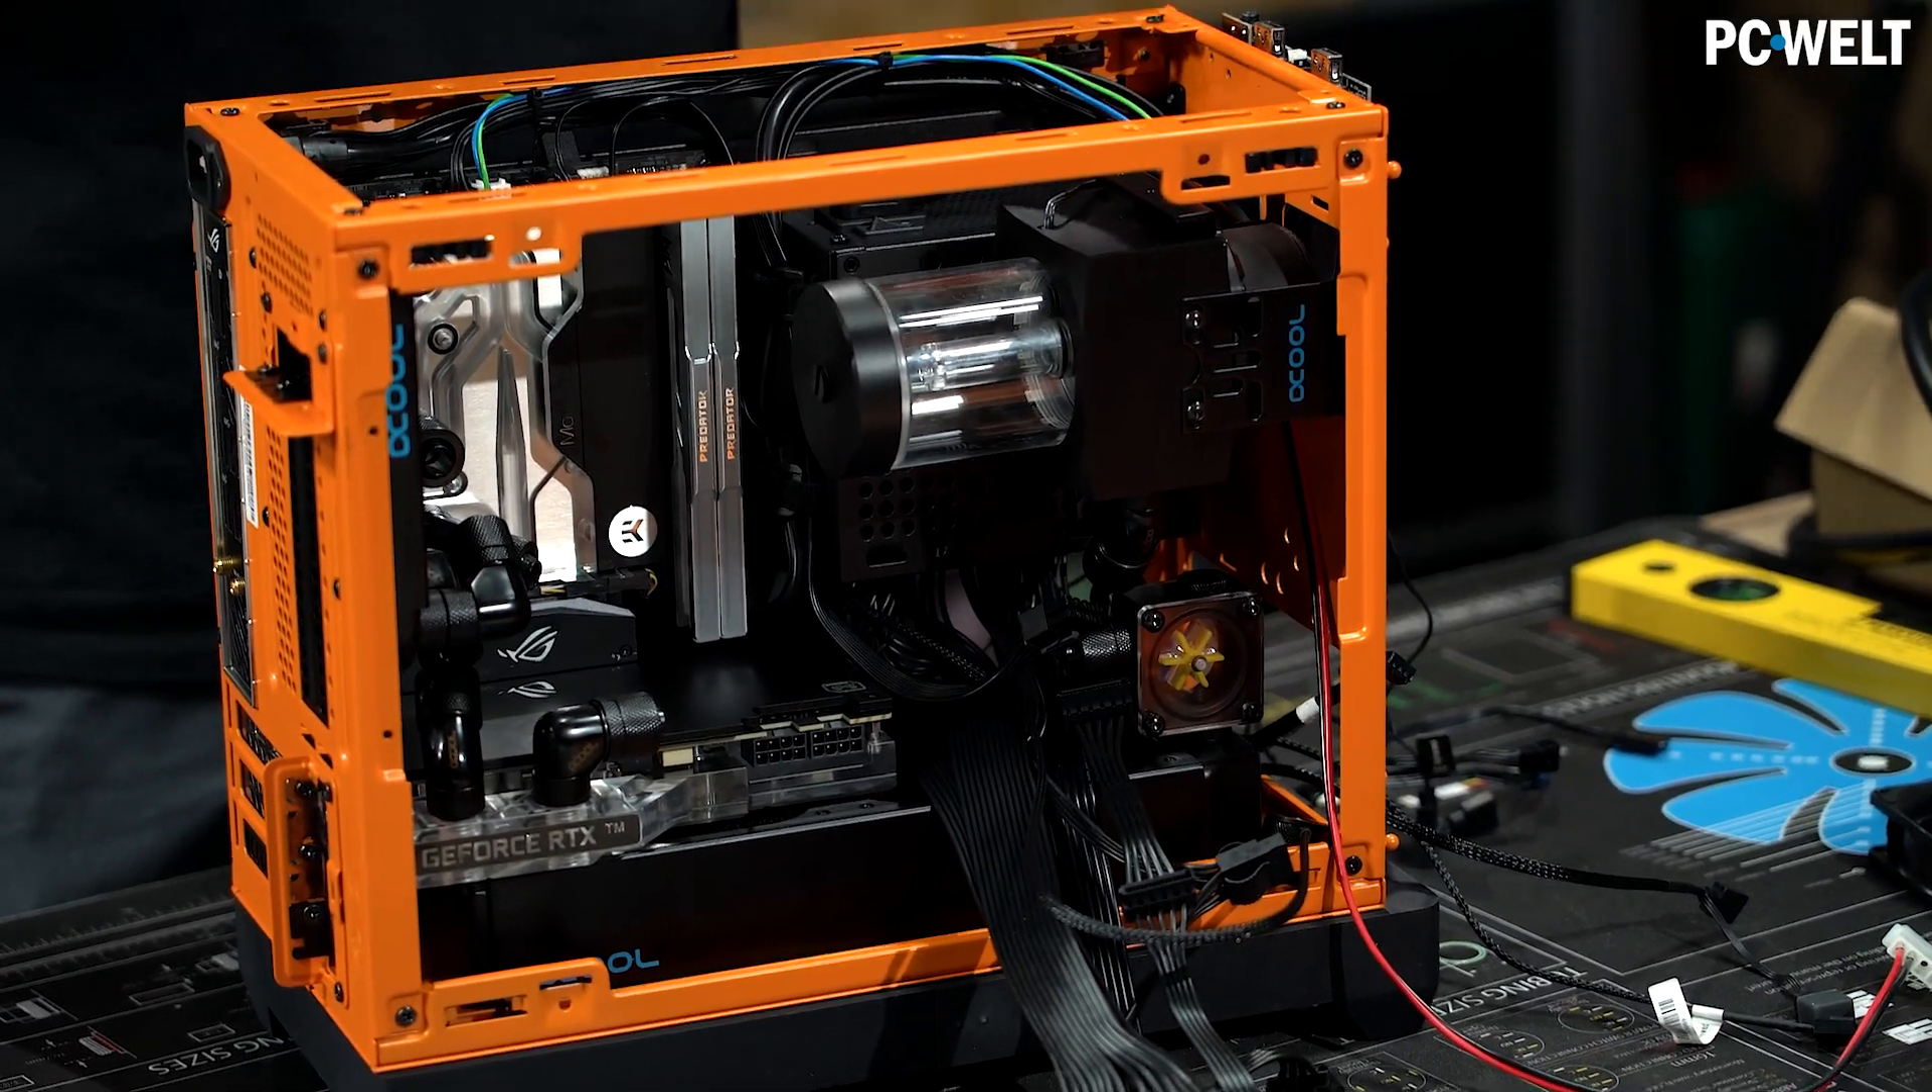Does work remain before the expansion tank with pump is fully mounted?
No.